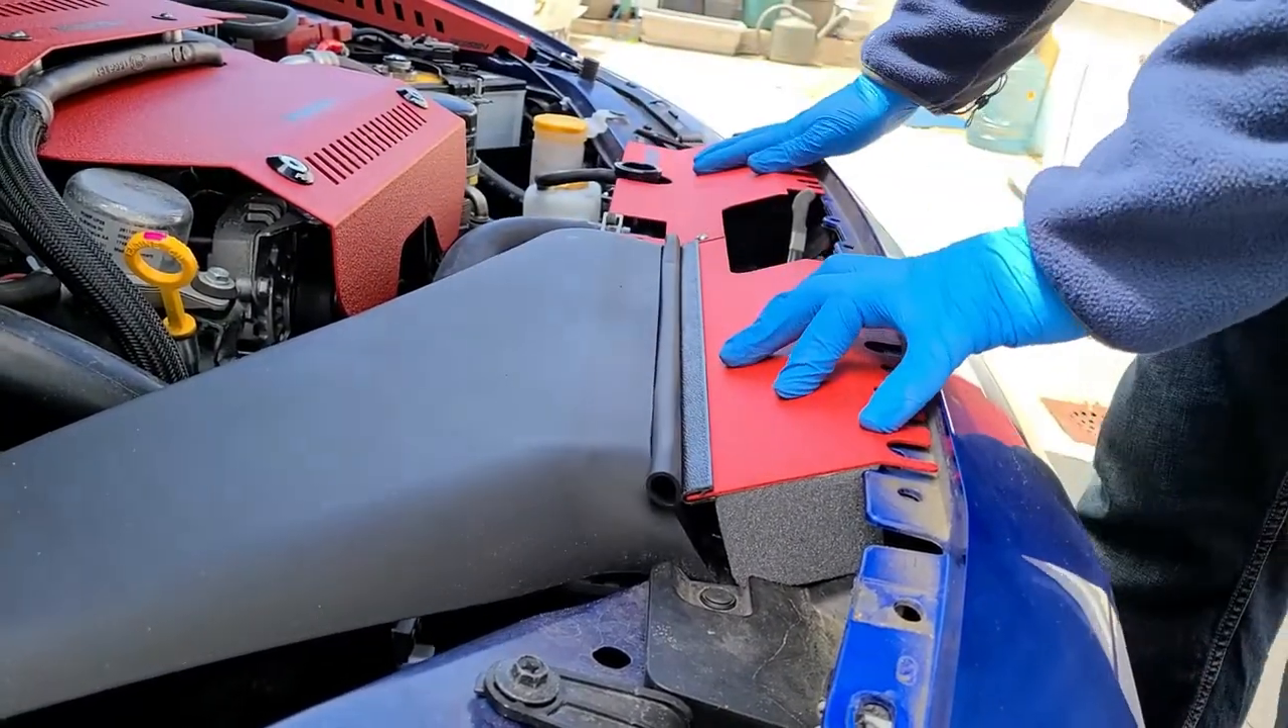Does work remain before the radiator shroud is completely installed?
Yes.